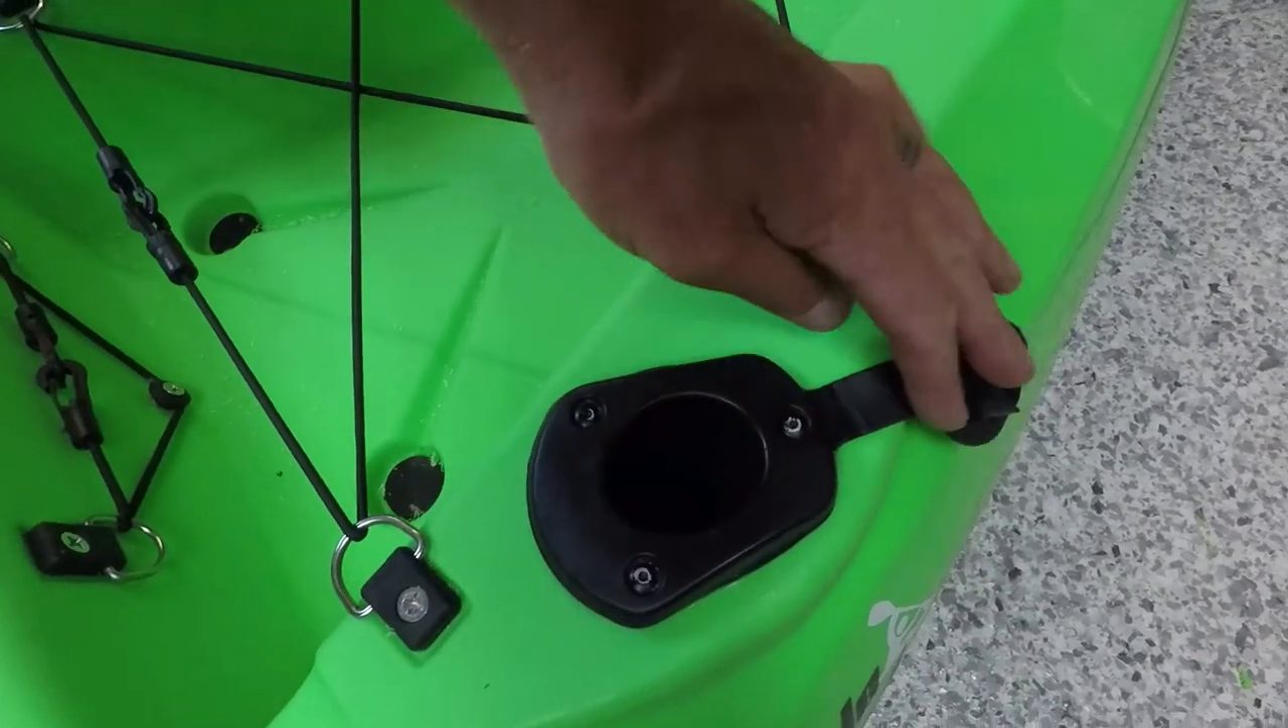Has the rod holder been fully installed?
Yes.